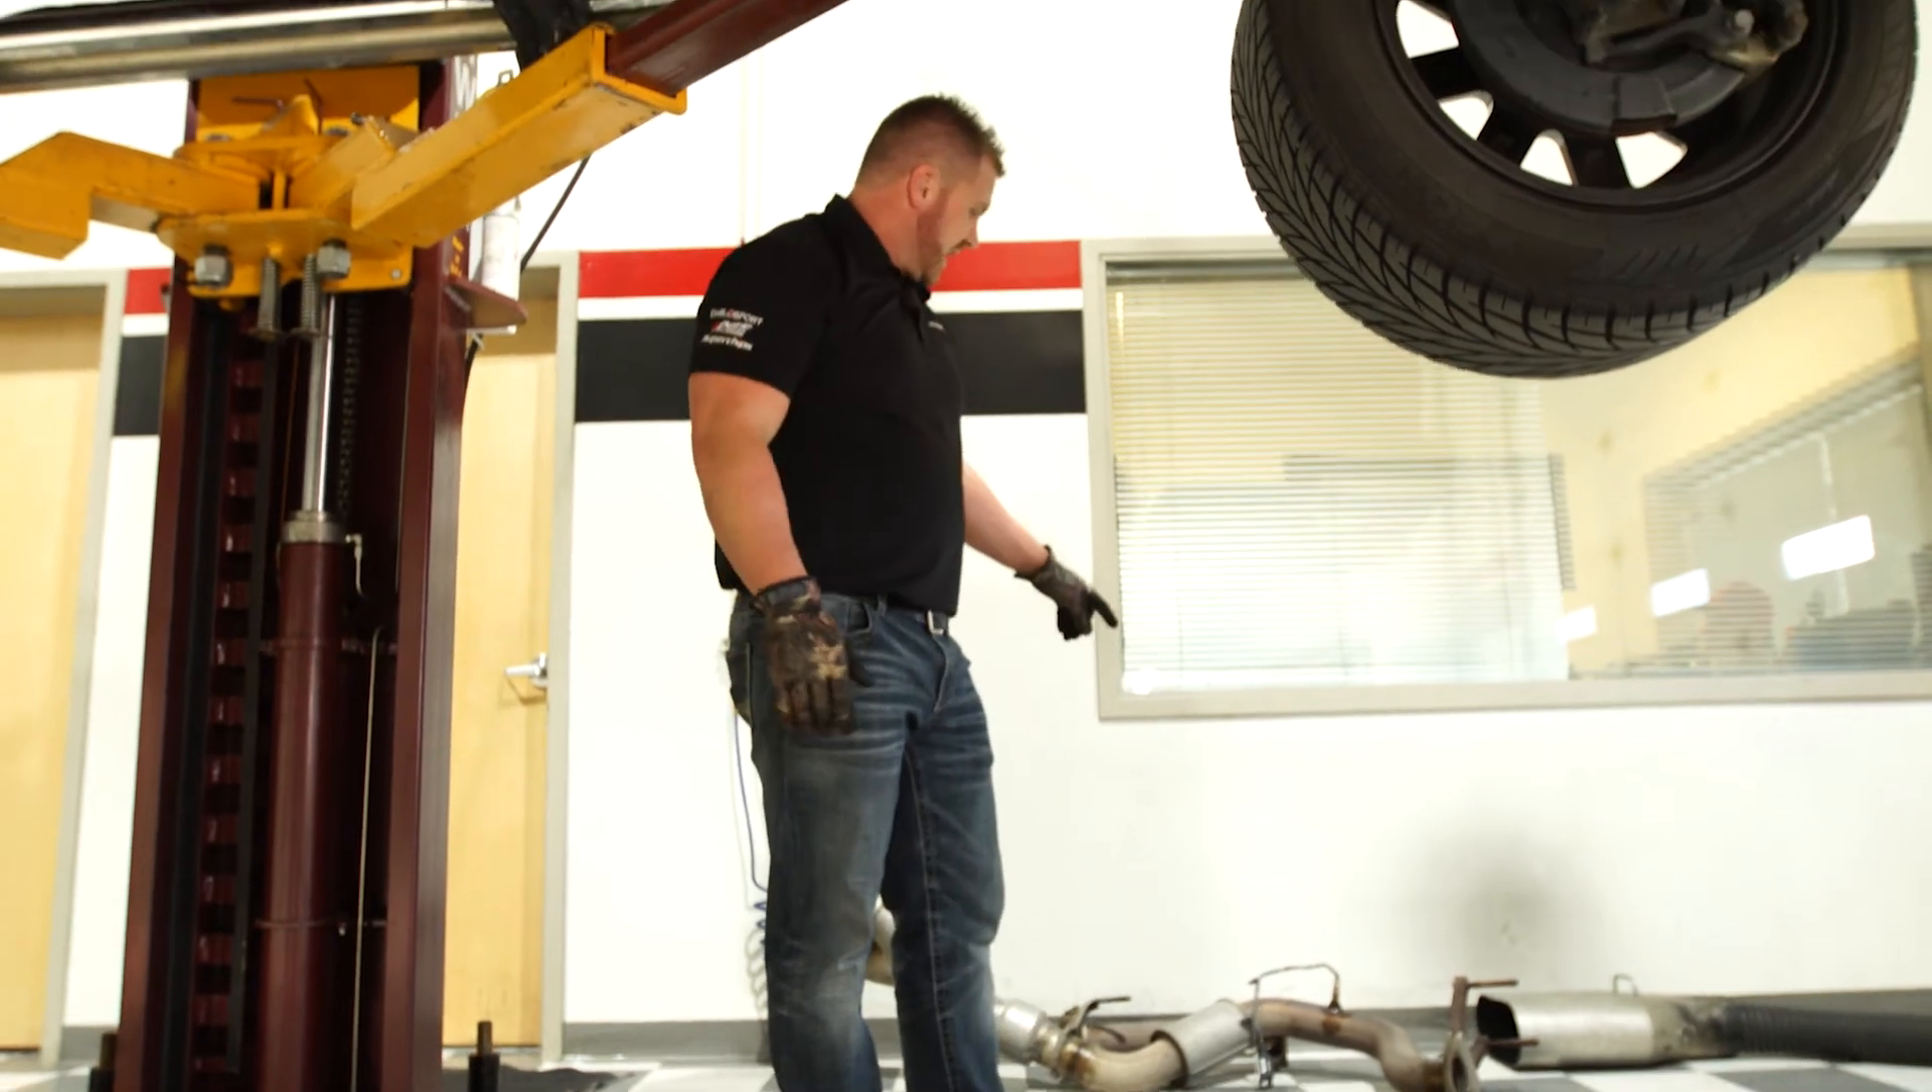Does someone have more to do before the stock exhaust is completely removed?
No.